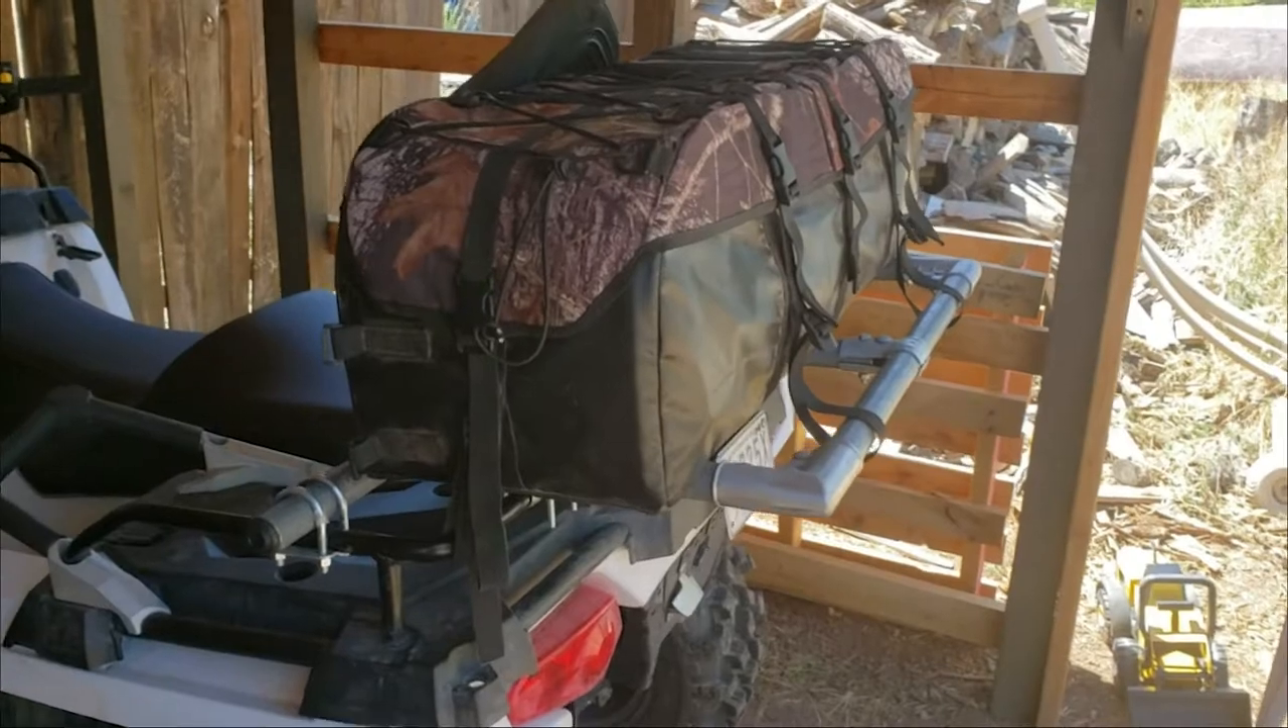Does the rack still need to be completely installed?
No.